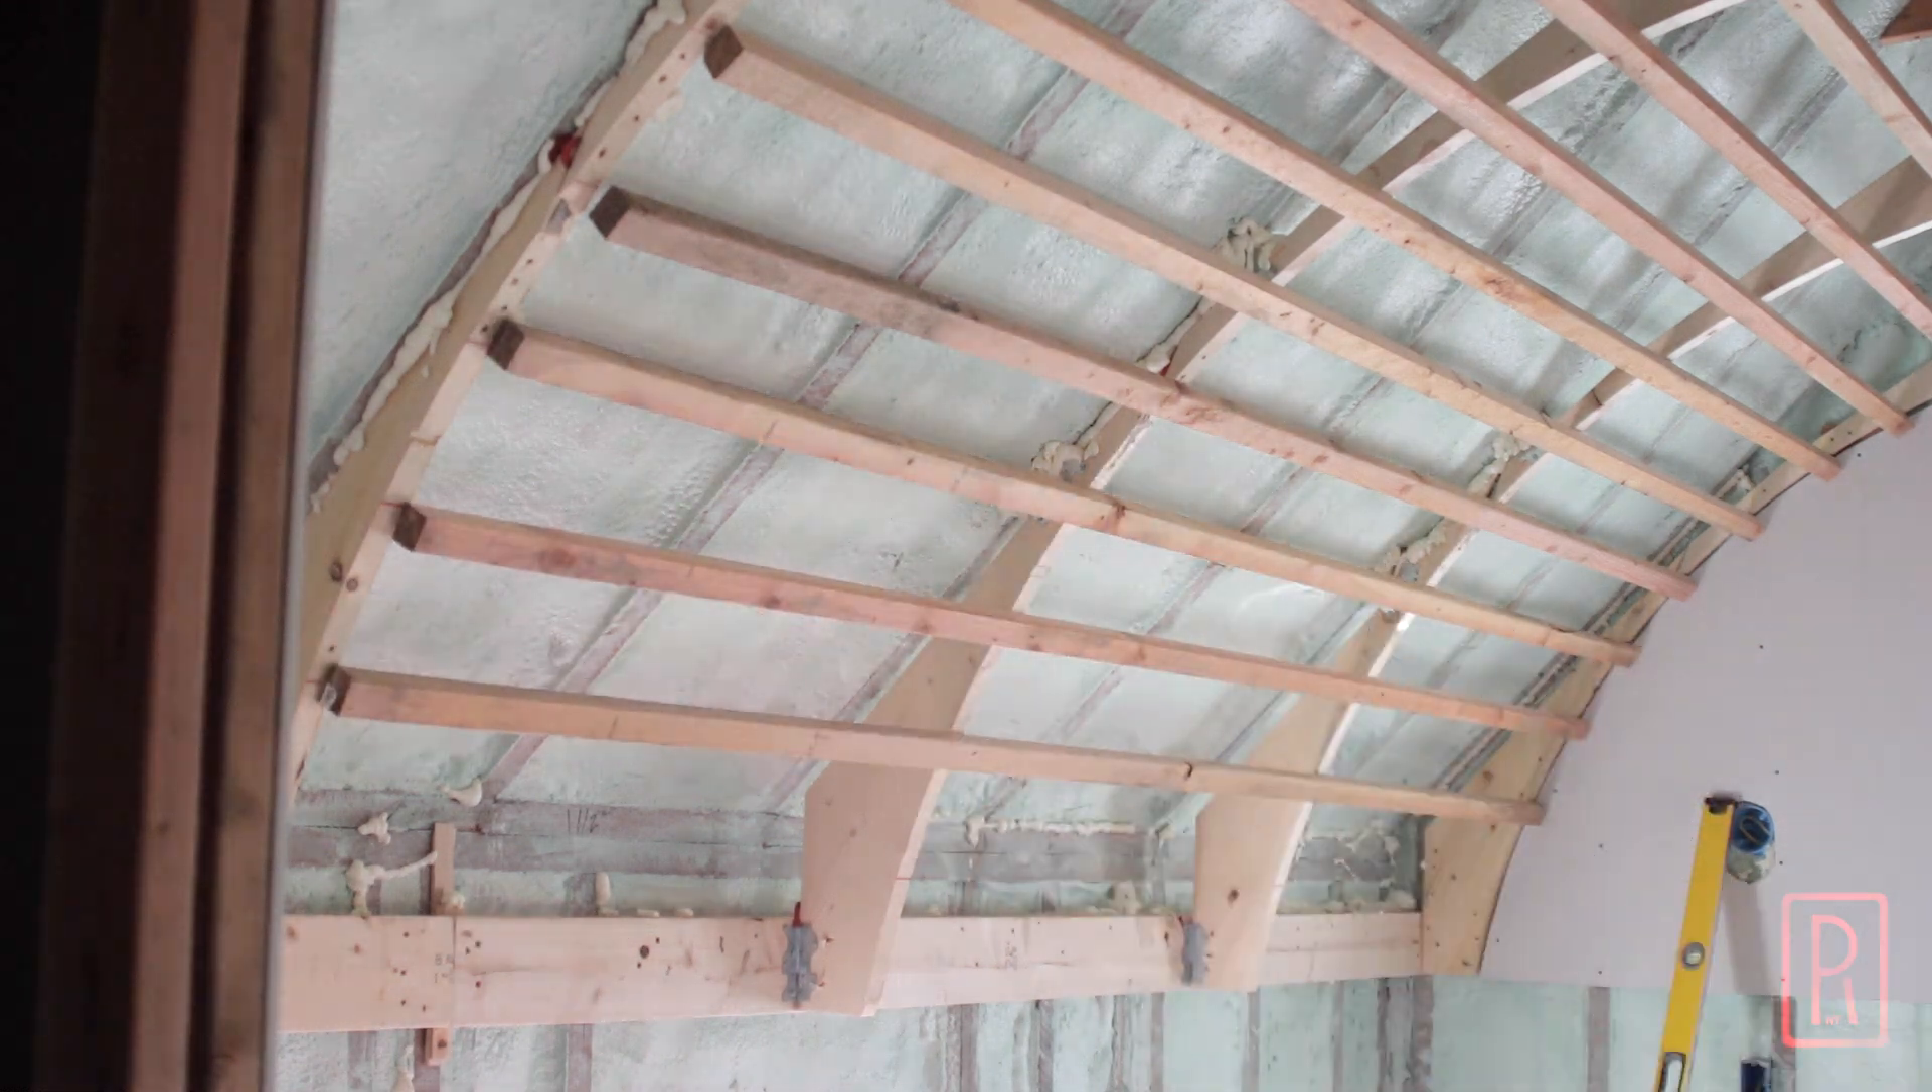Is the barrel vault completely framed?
Yes.